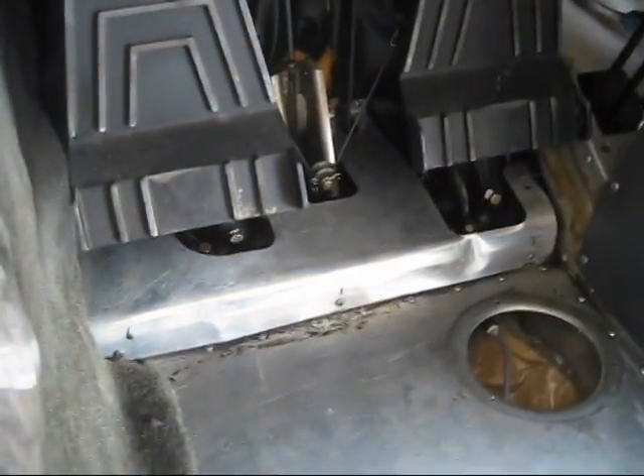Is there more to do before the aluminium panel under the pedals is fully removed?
Yes.